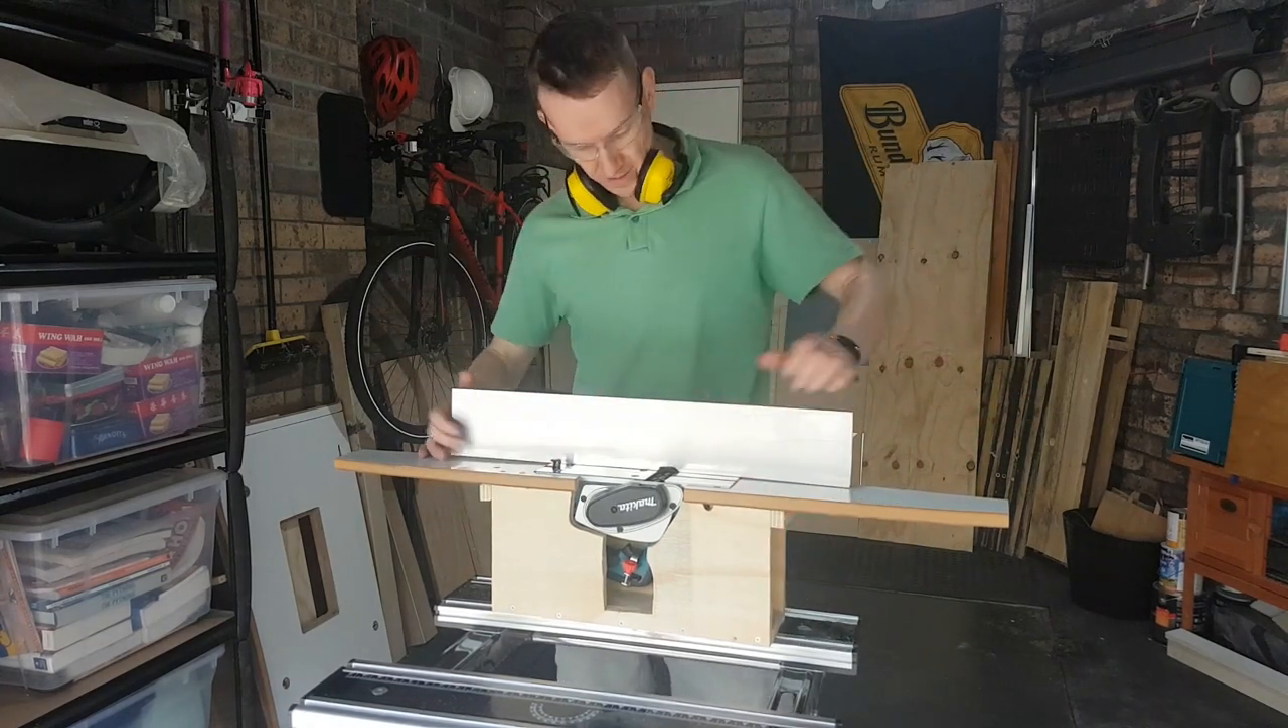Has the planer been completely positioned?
Yes.